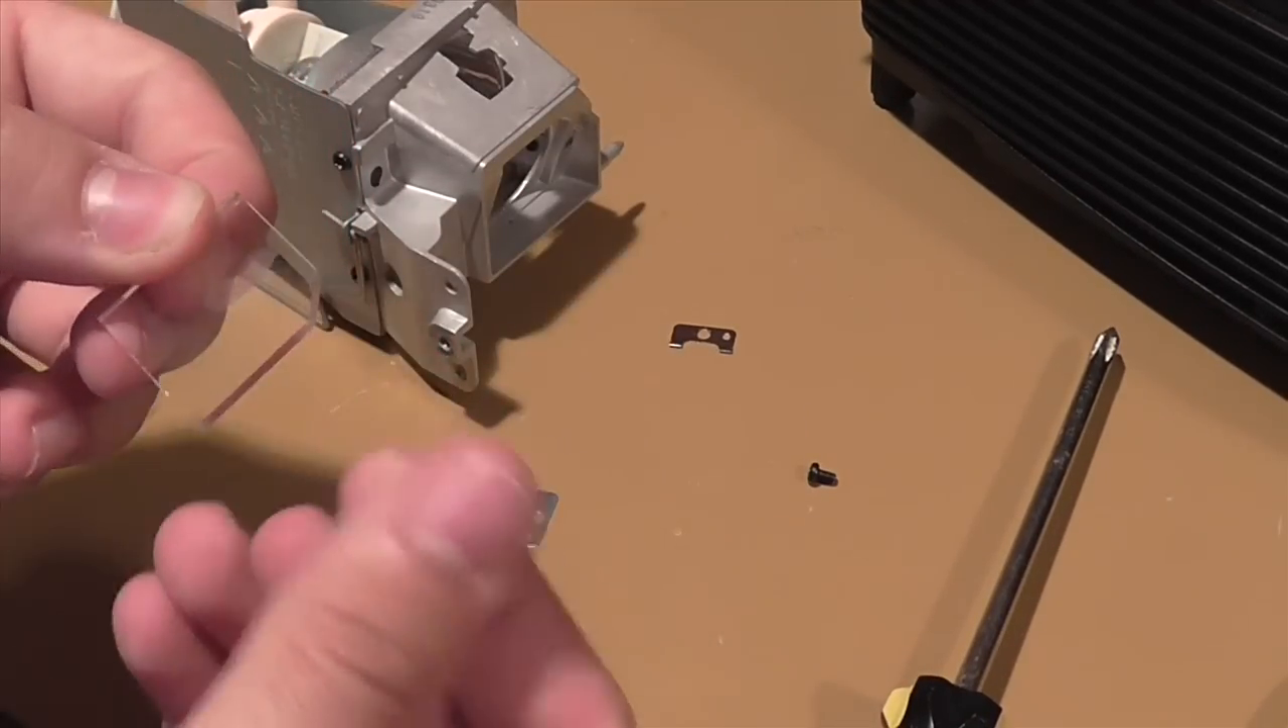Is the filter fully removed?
Yes.